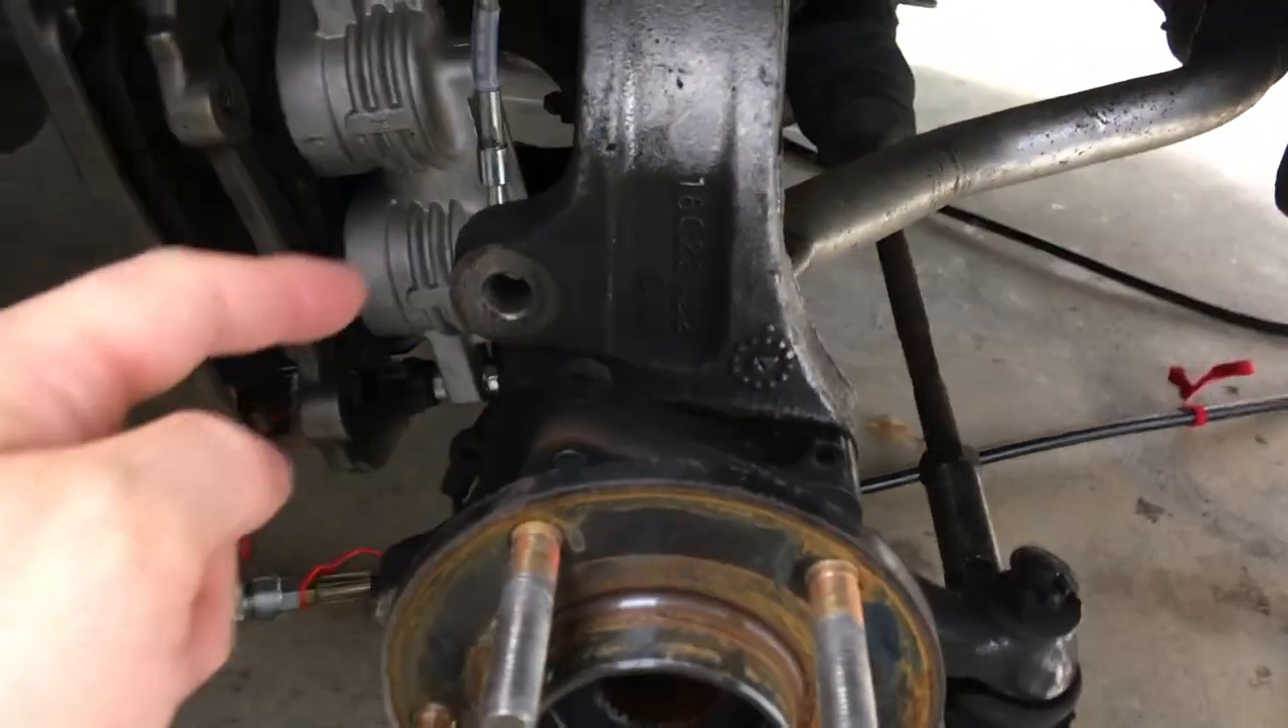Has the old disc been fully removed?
Yes.